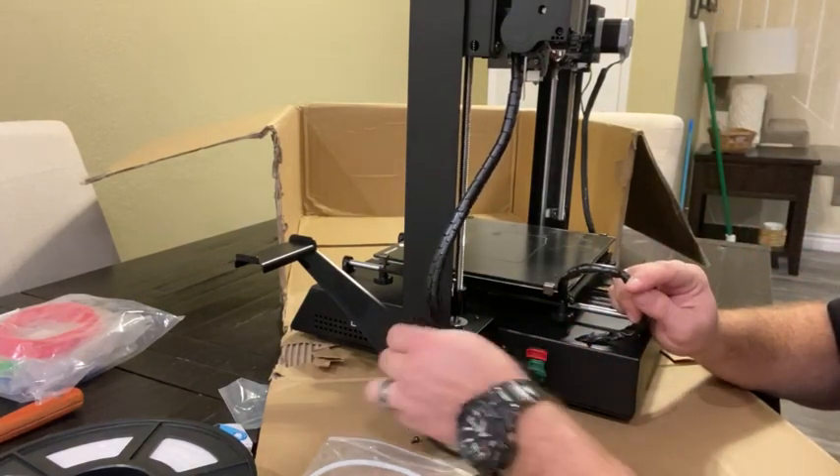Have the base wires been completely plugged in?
No.